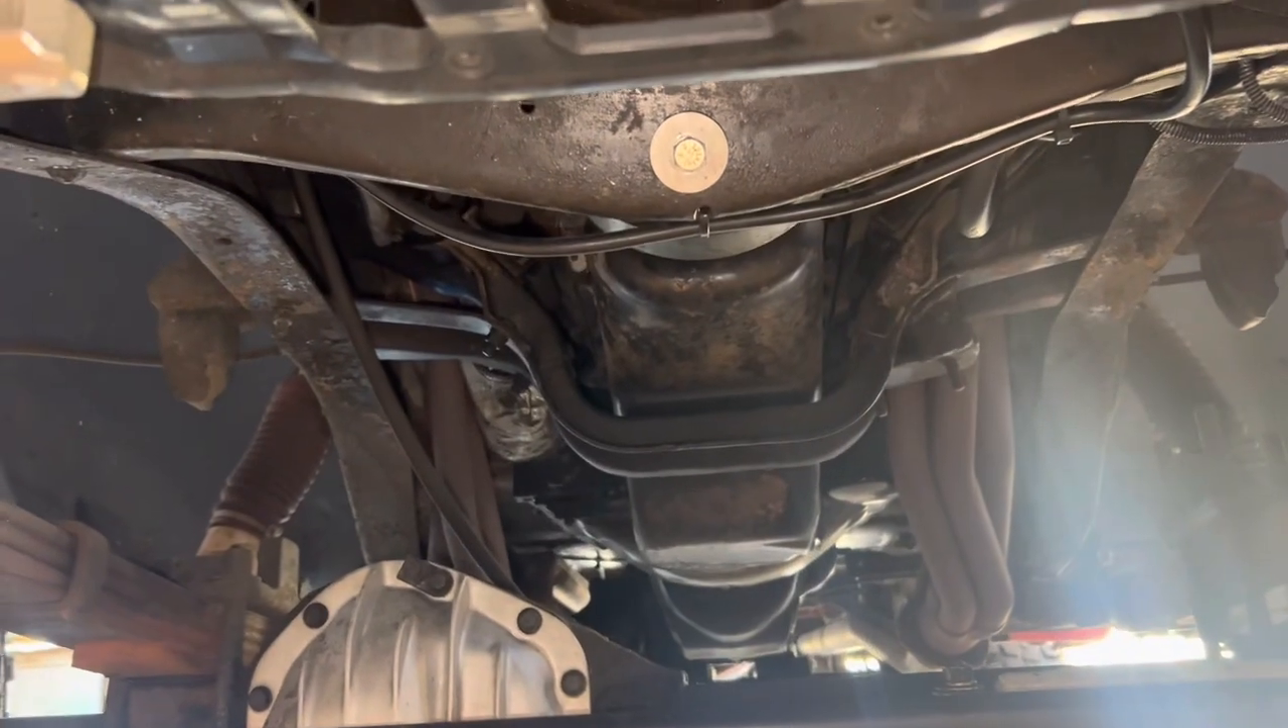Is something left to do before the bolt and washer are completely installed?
No.